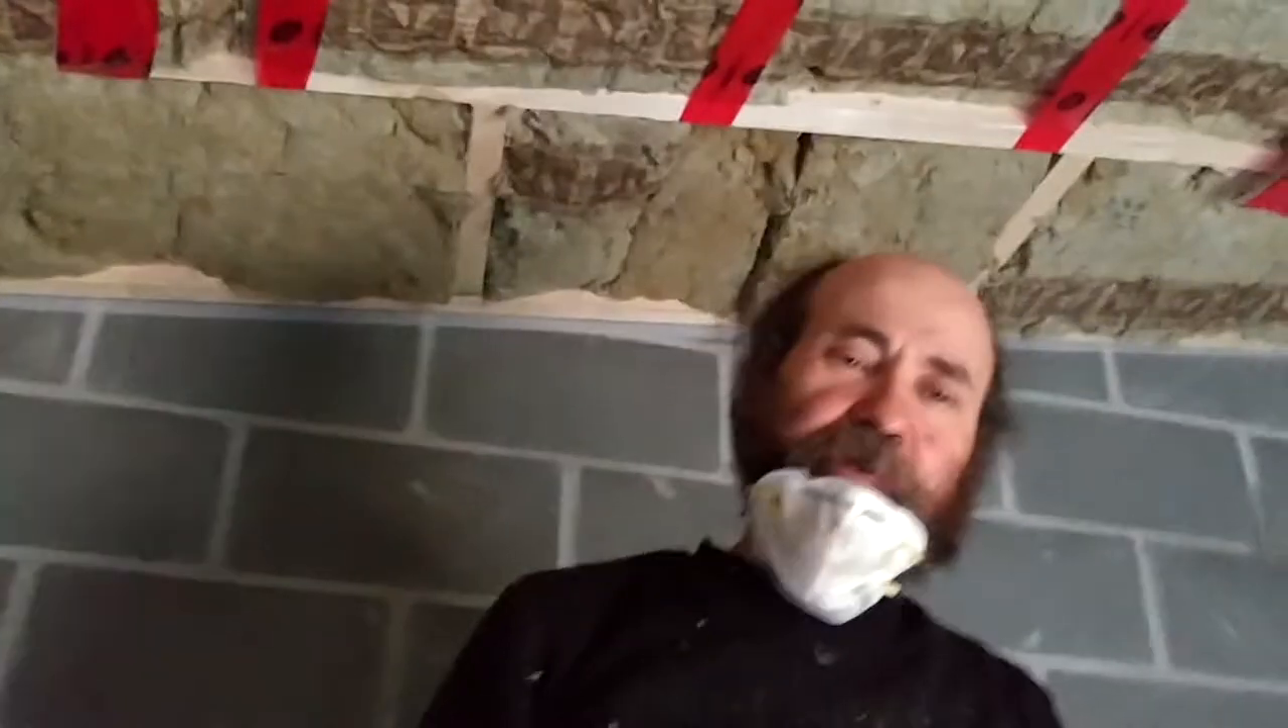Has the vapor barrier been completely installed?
No.